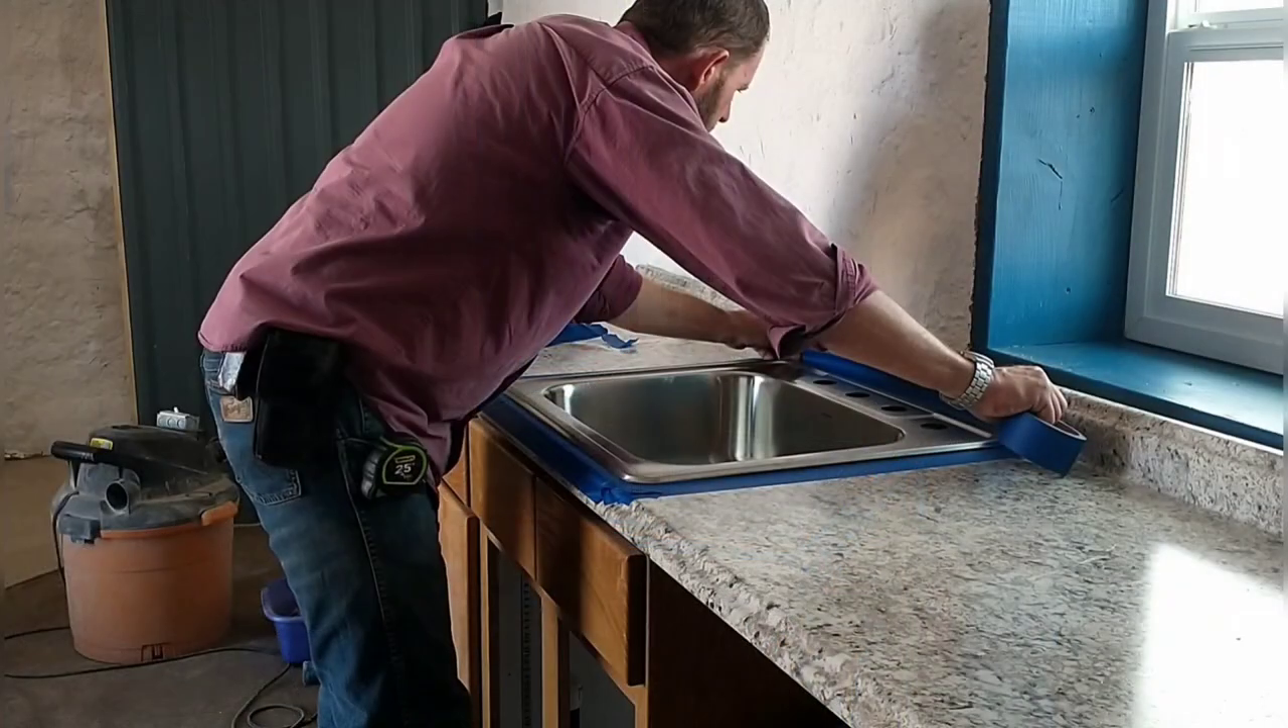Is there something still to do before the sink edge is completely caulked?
Yes.